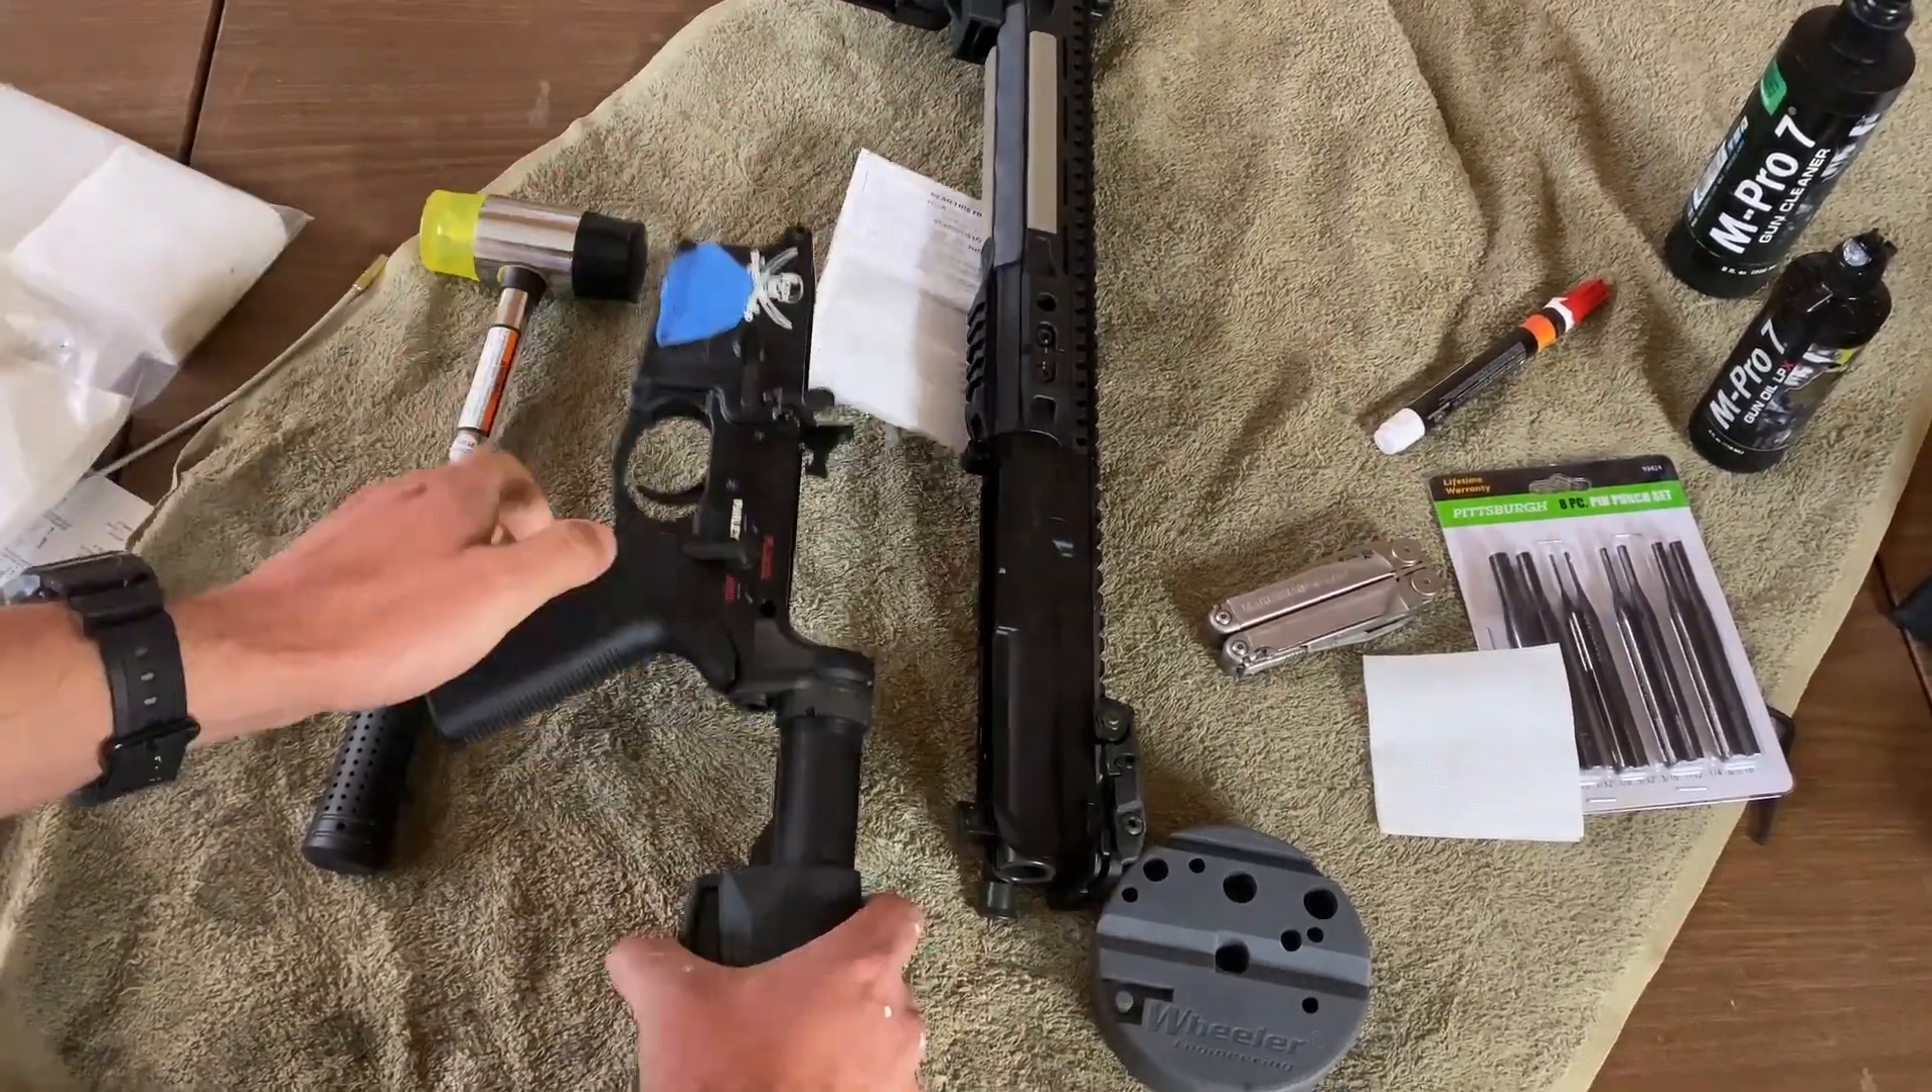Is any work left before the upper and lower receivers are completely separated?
No.